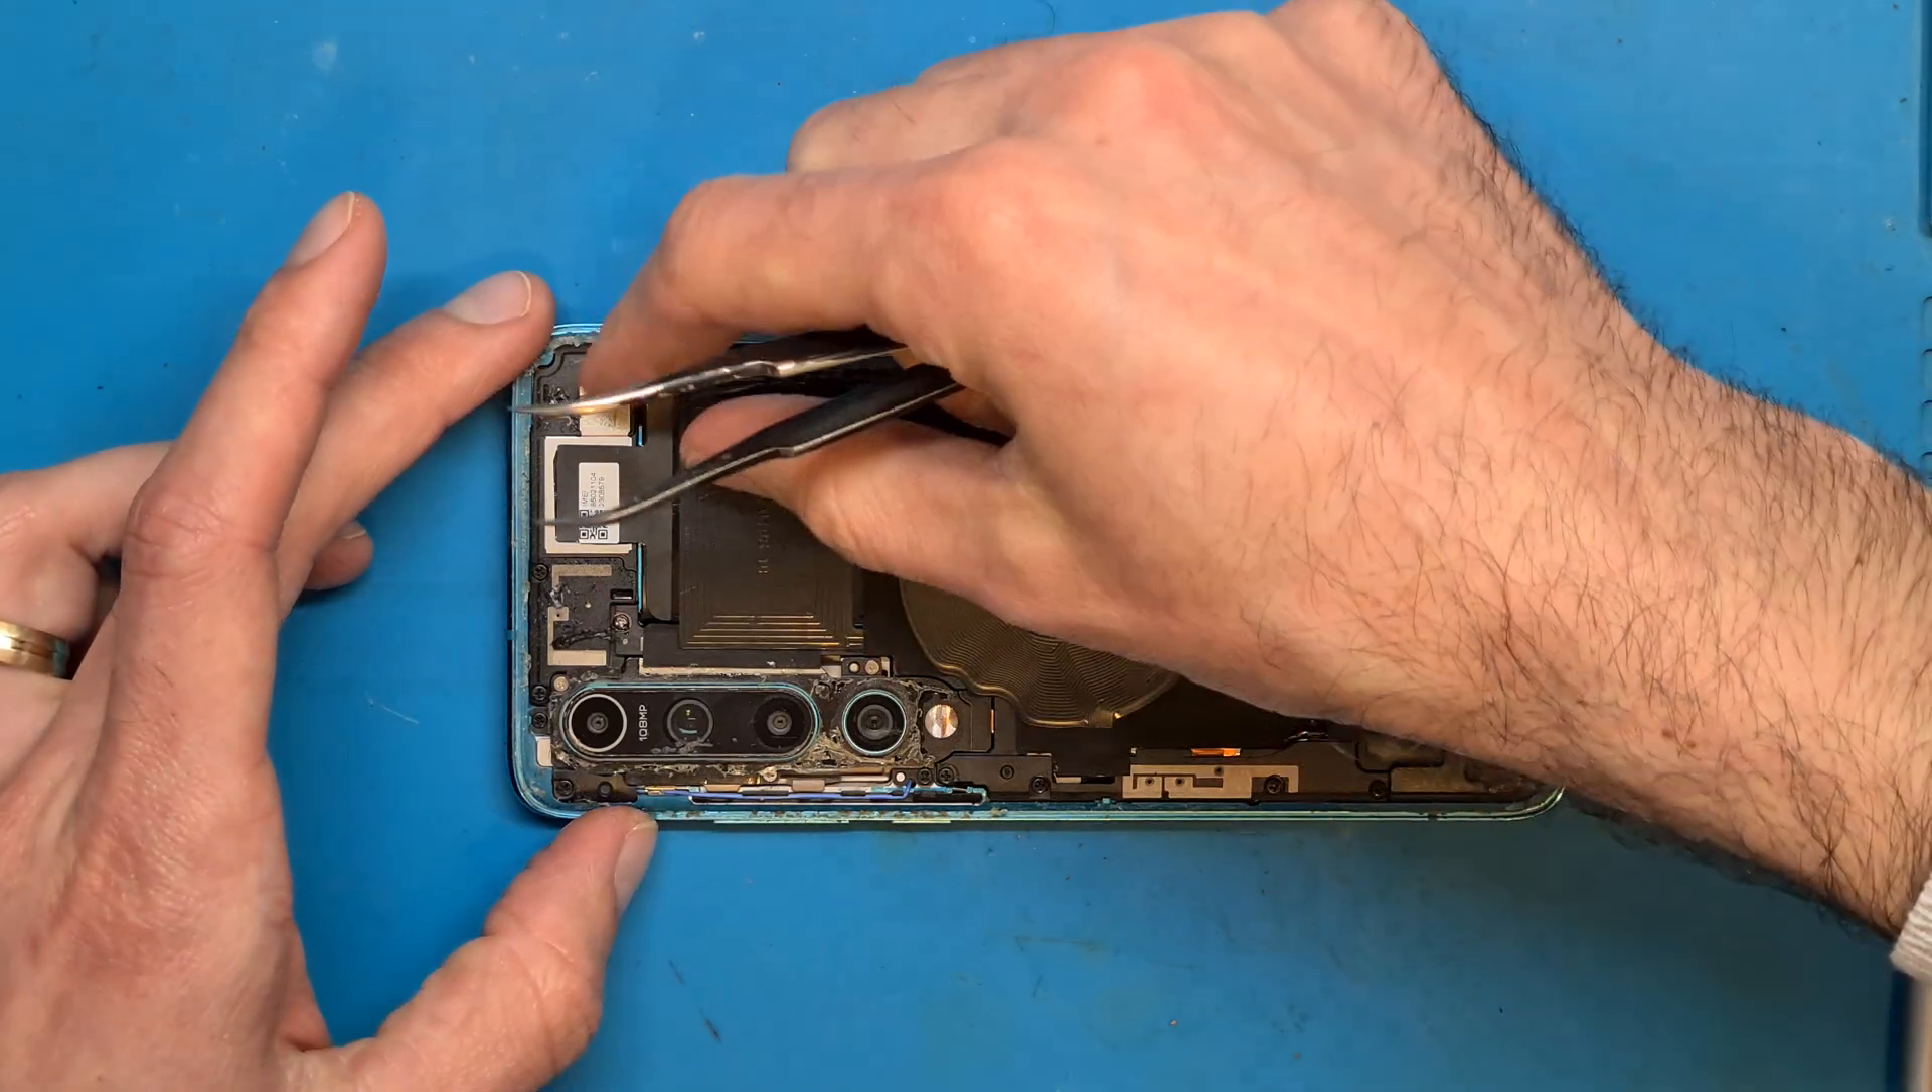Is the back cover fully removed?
Yes.